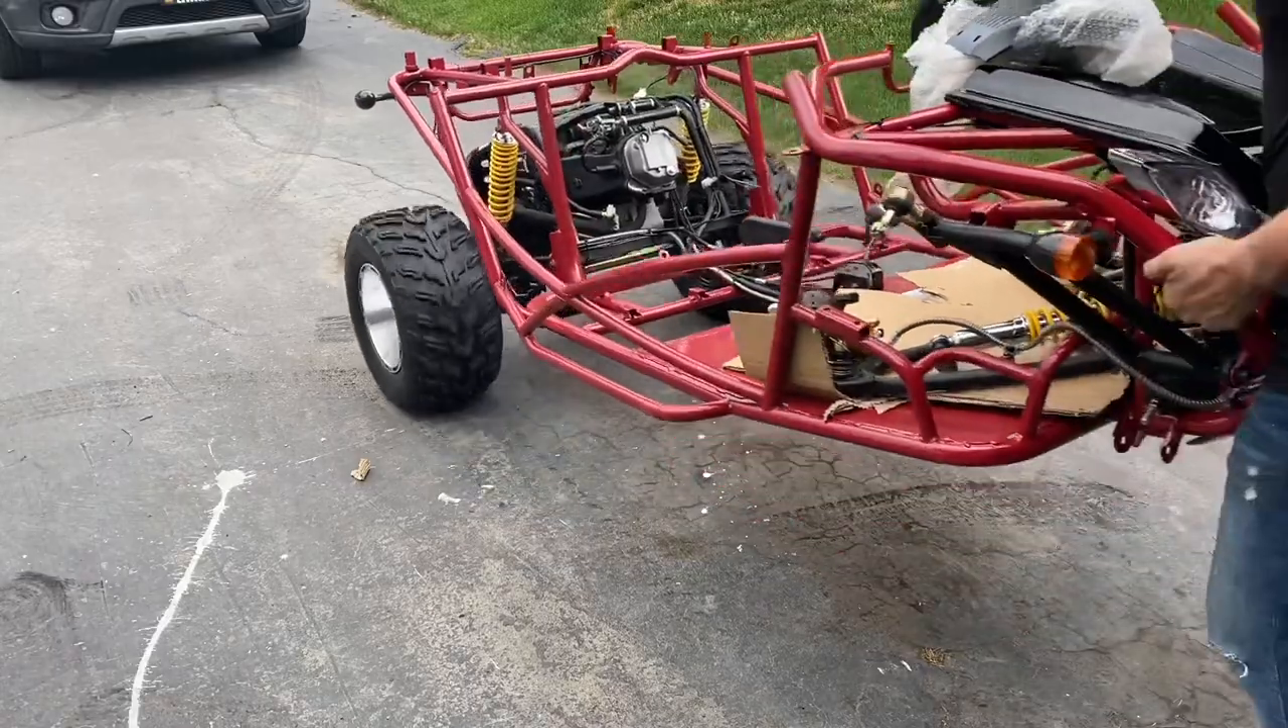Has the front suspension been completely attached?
No.